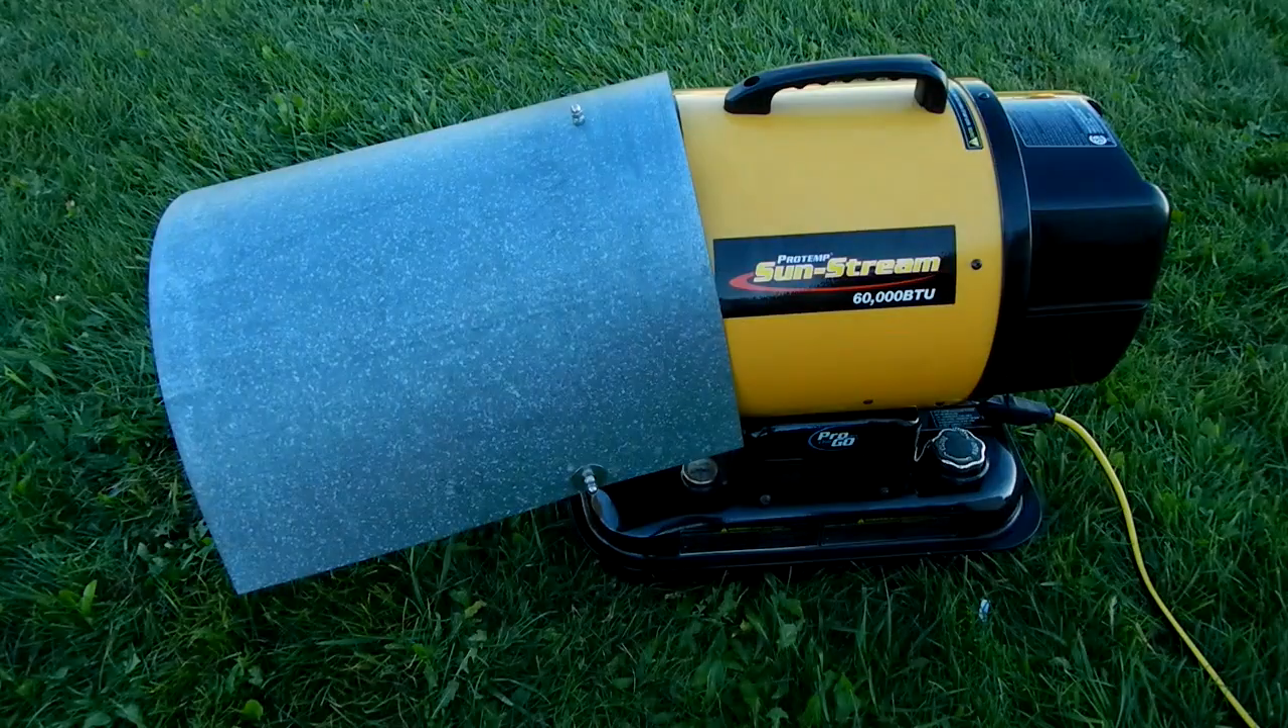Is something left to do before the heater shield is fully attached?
No.